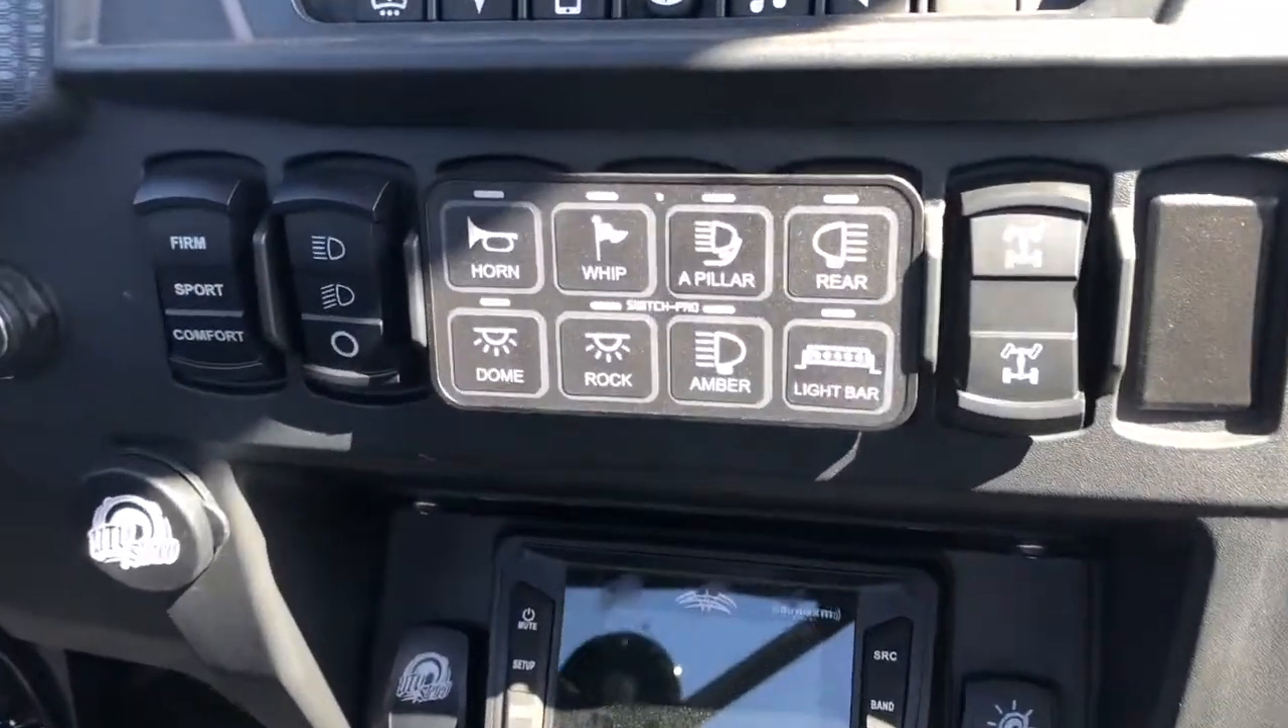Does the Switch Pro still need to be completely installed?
No.